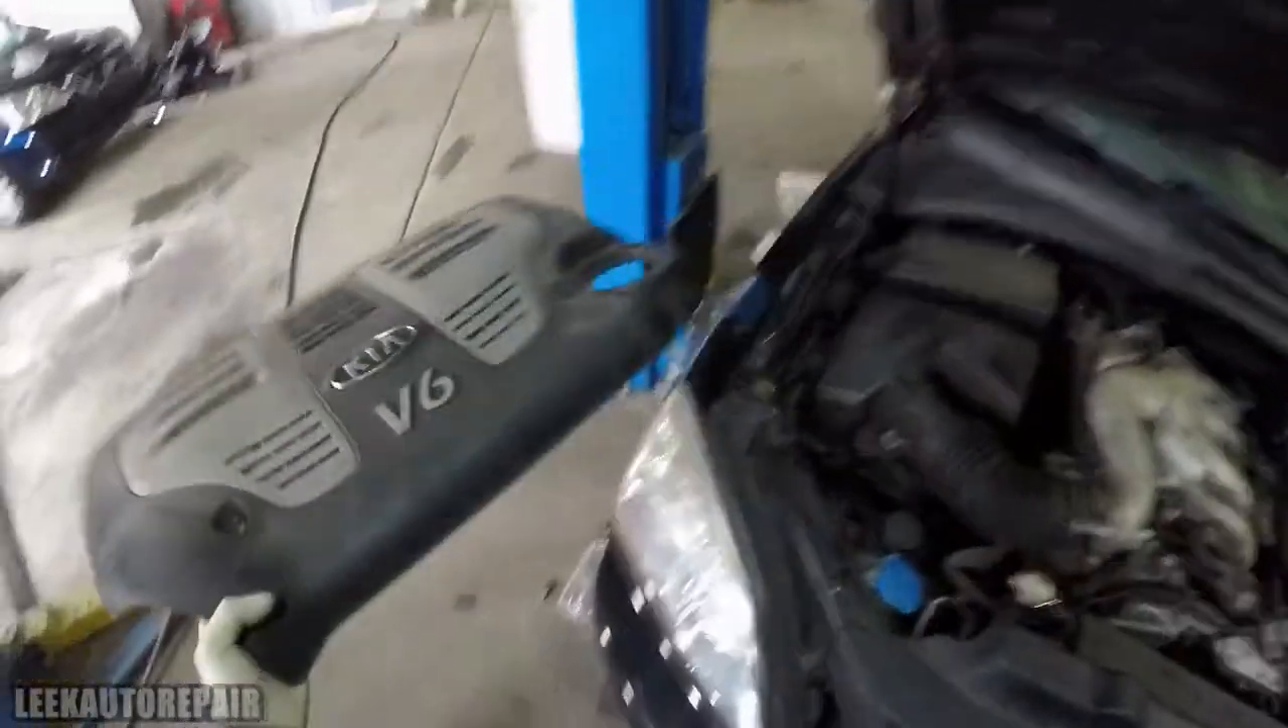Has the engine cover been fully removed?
Yes.